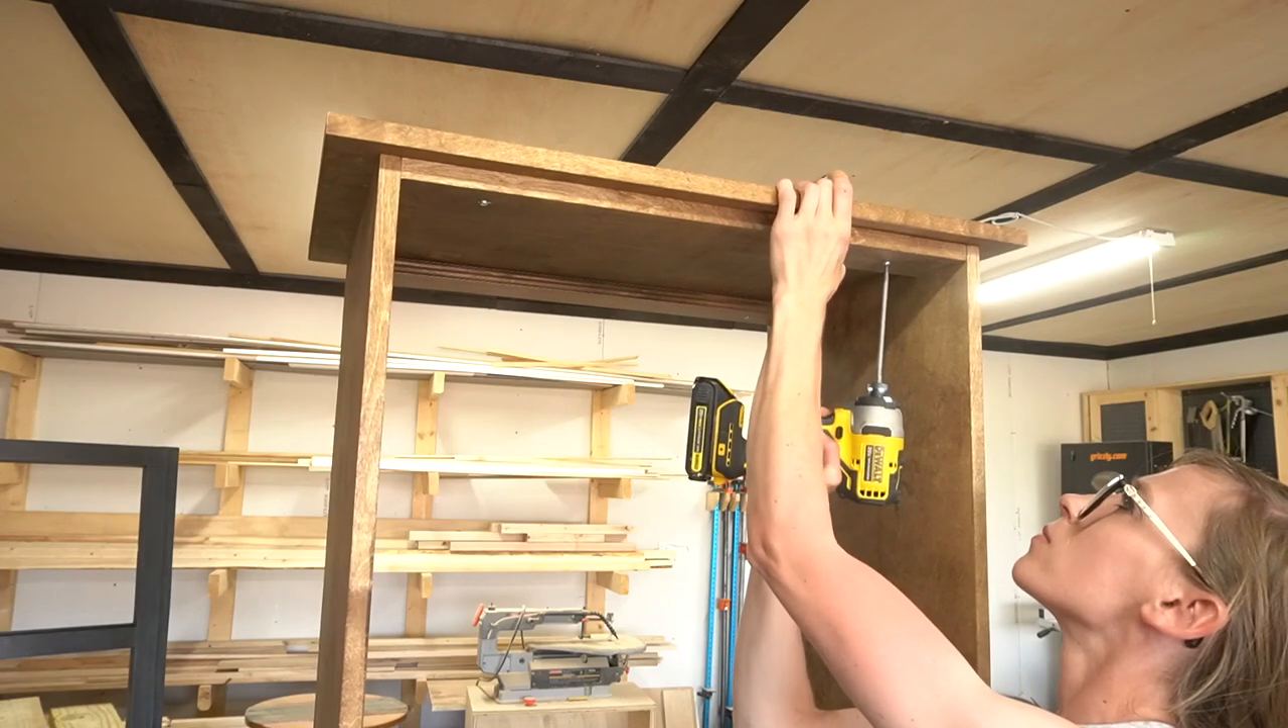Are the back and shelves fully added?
No.